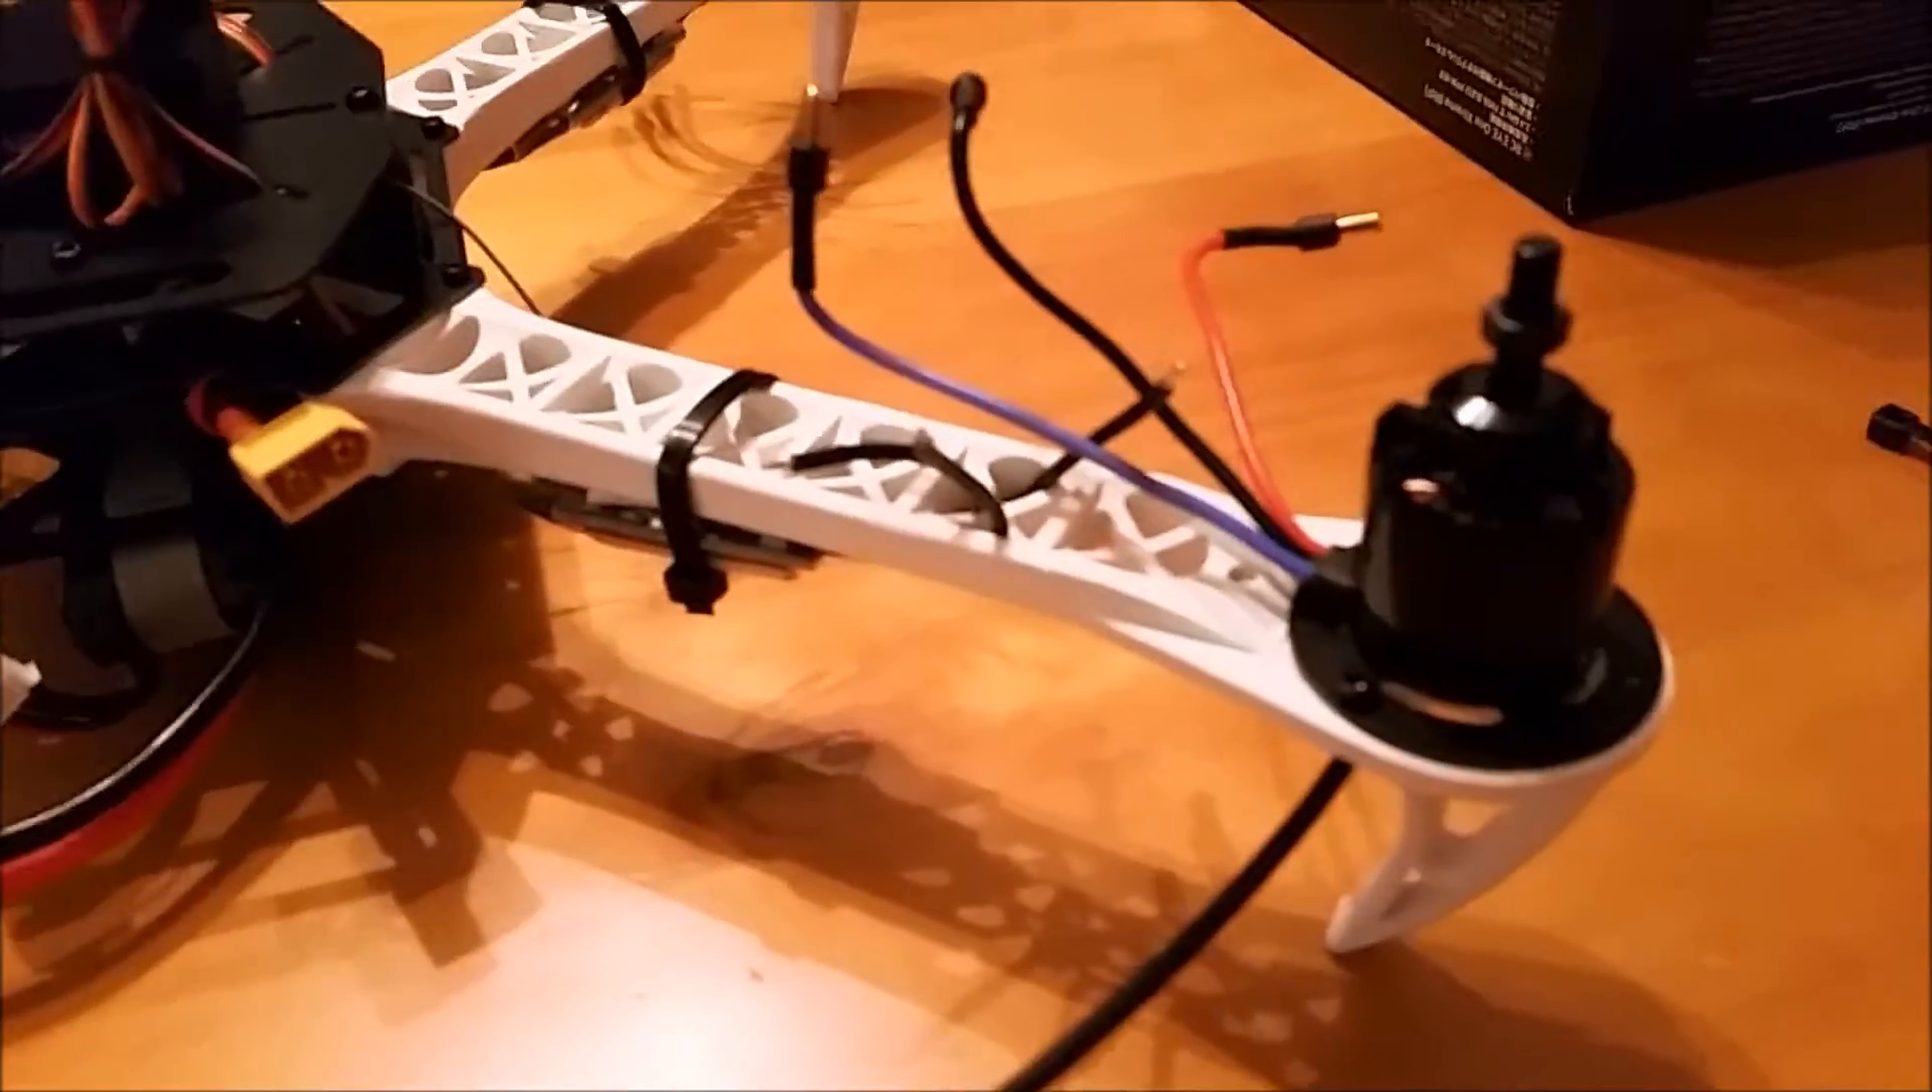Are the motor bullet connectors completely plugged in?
No.